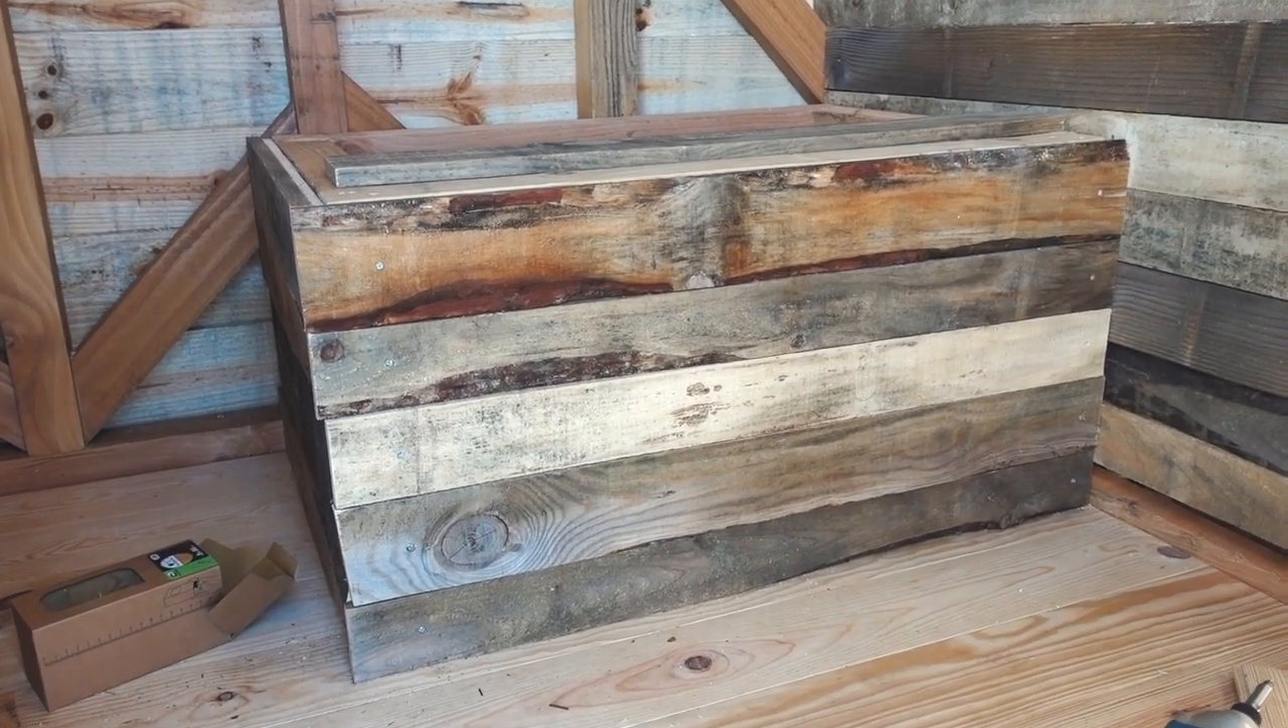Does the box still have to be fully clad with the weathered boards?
No.